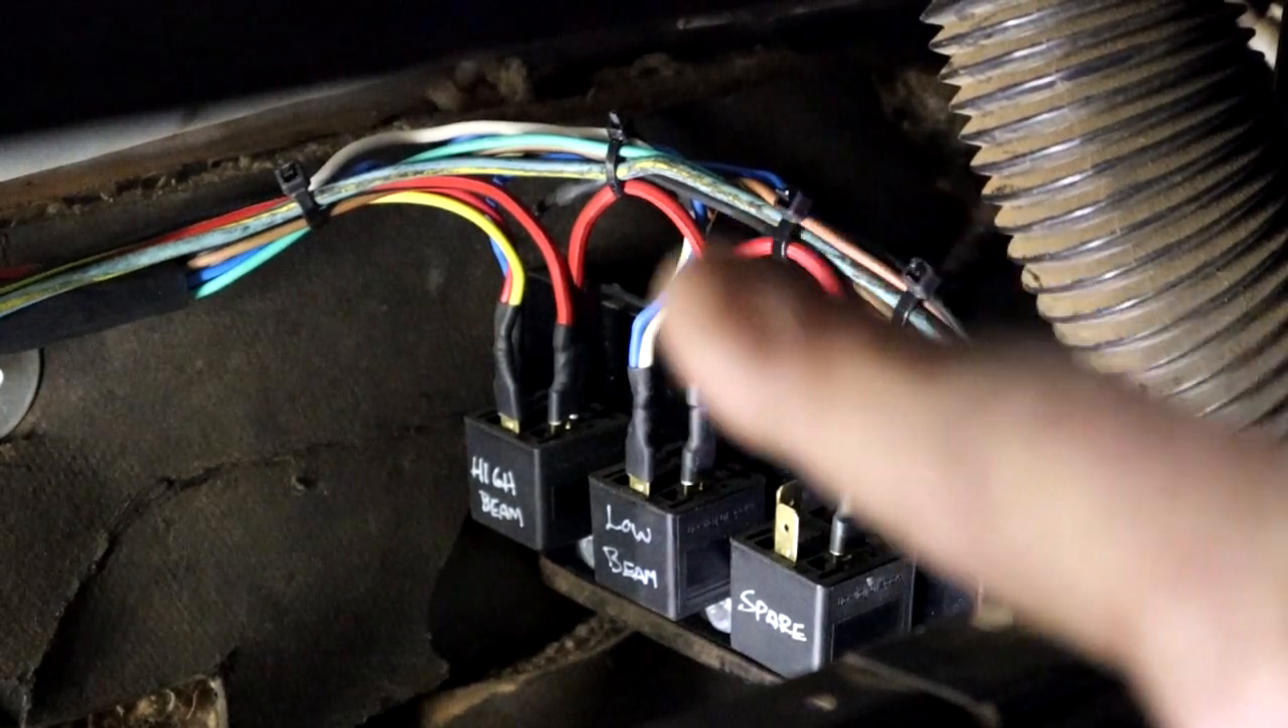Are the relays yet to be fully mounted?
No.